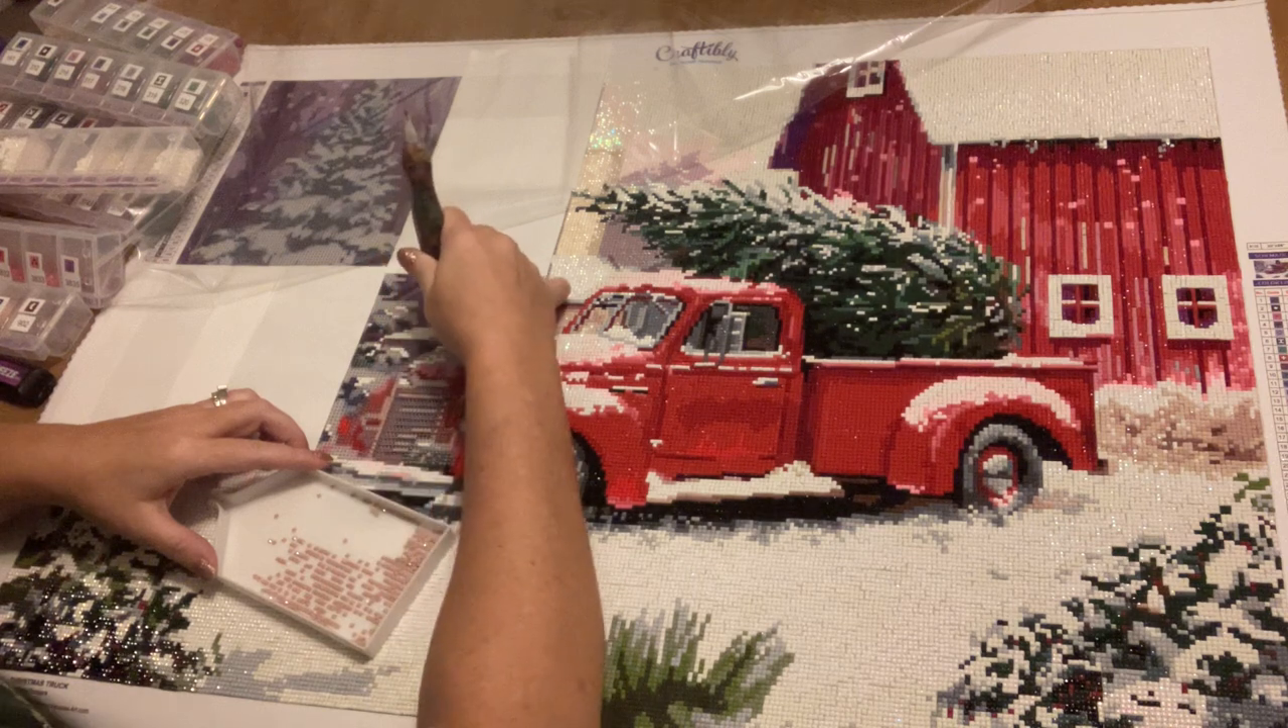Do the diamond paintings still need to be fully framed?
Yes.